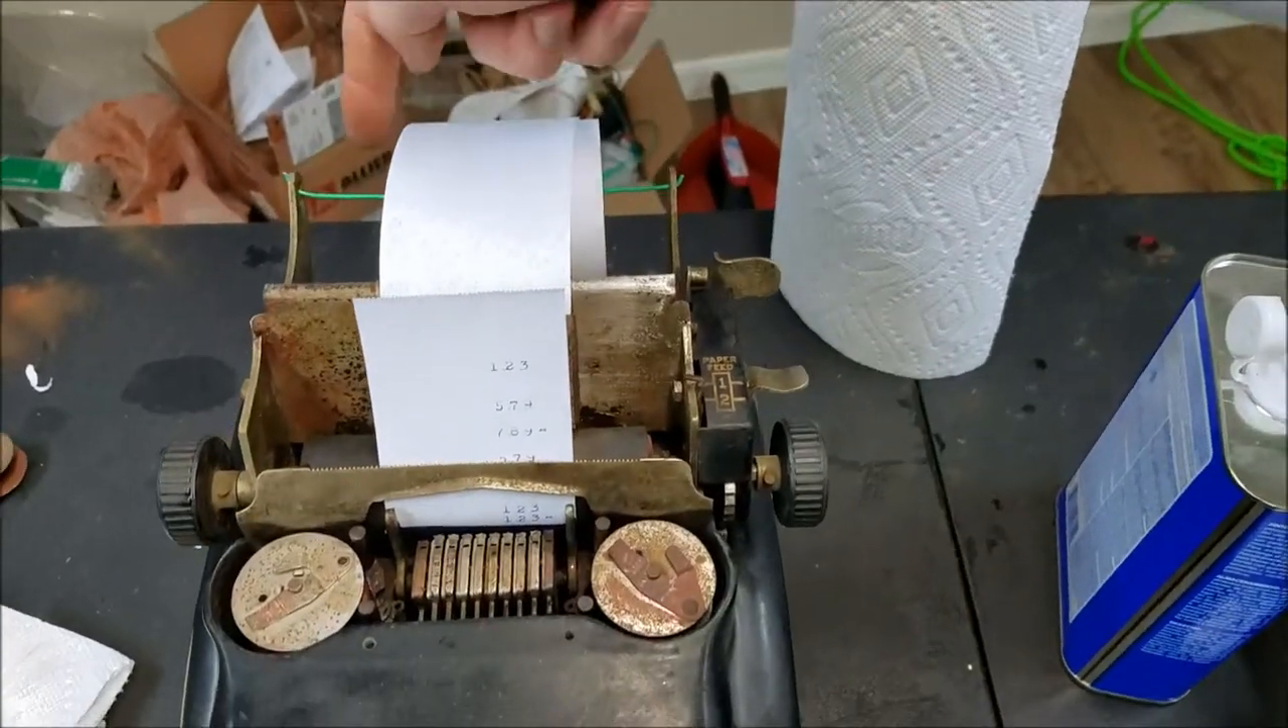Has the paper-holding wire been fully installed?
Yes.